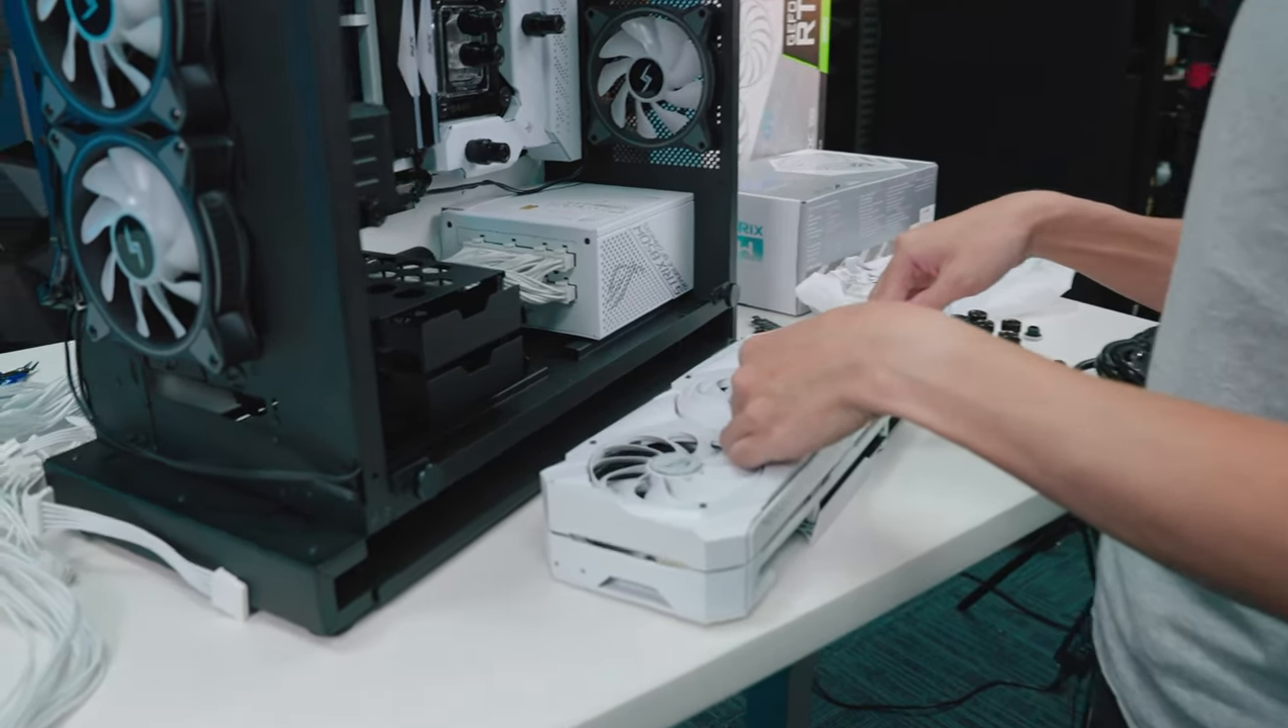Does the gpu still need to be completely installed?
Yes.